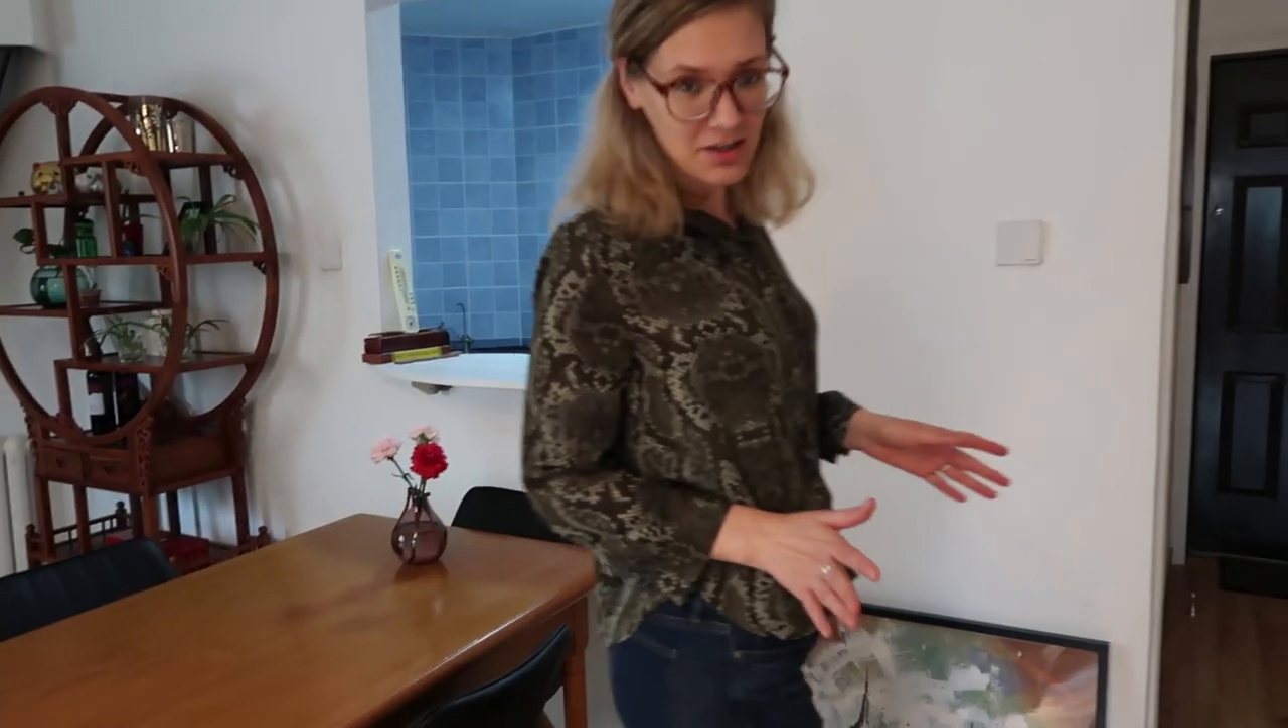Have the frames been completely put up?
No.